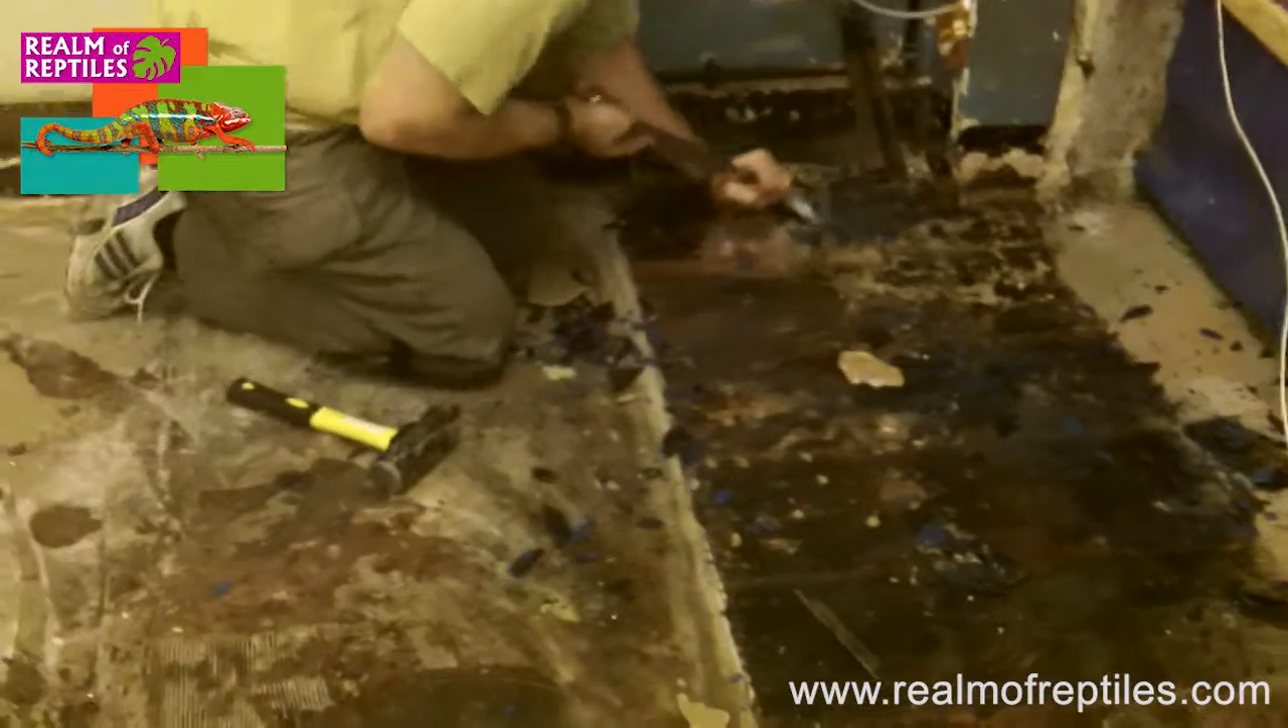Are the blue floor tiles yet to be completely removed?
Yes.